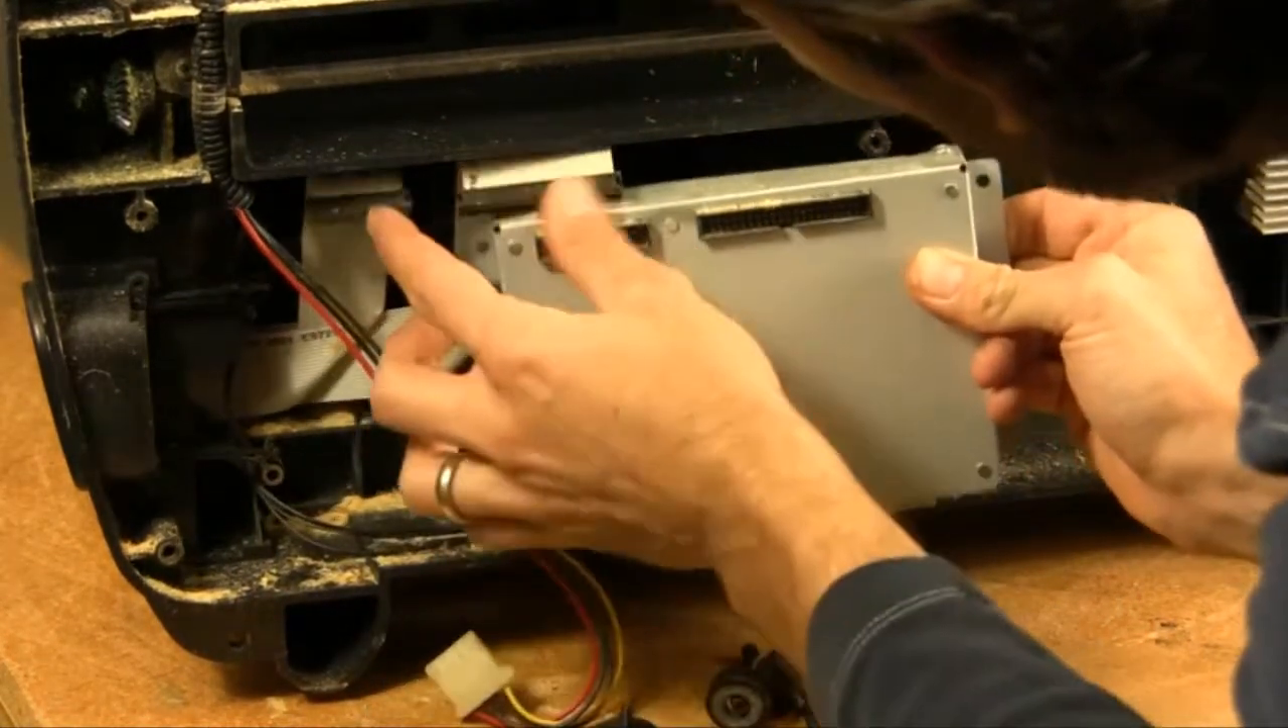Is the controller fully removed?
No.